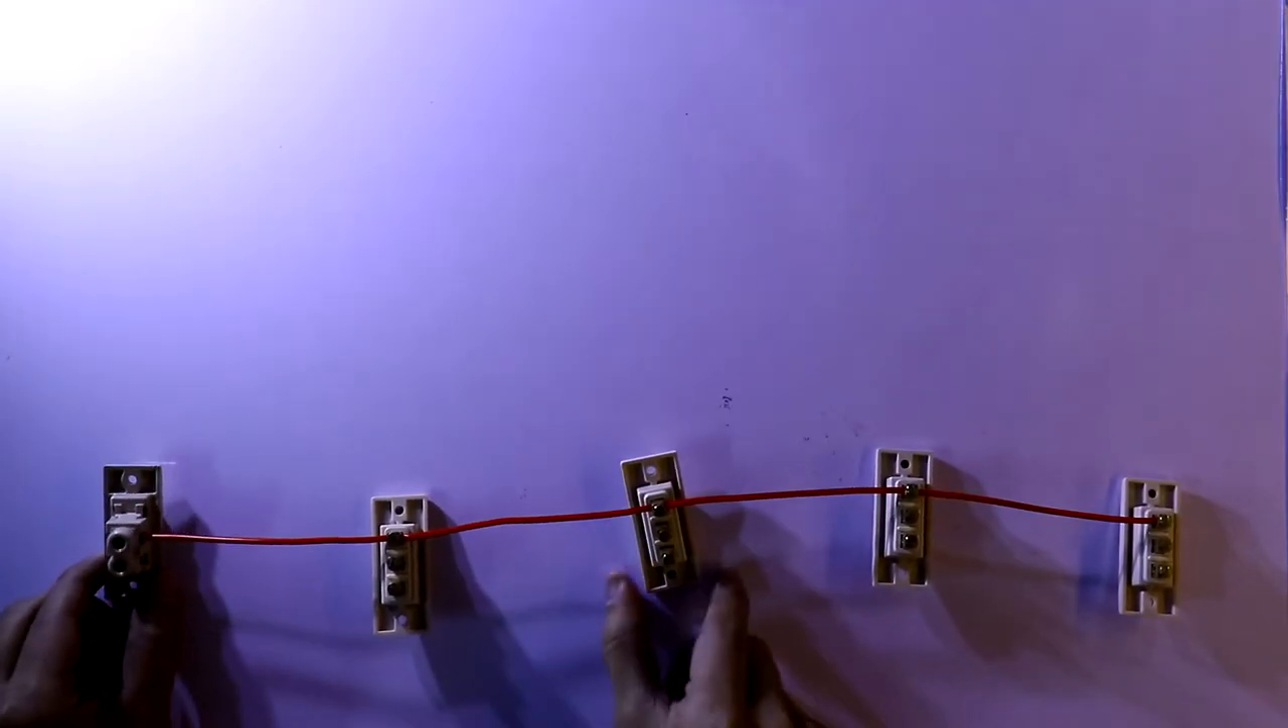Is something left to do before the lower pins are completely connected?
Yes.